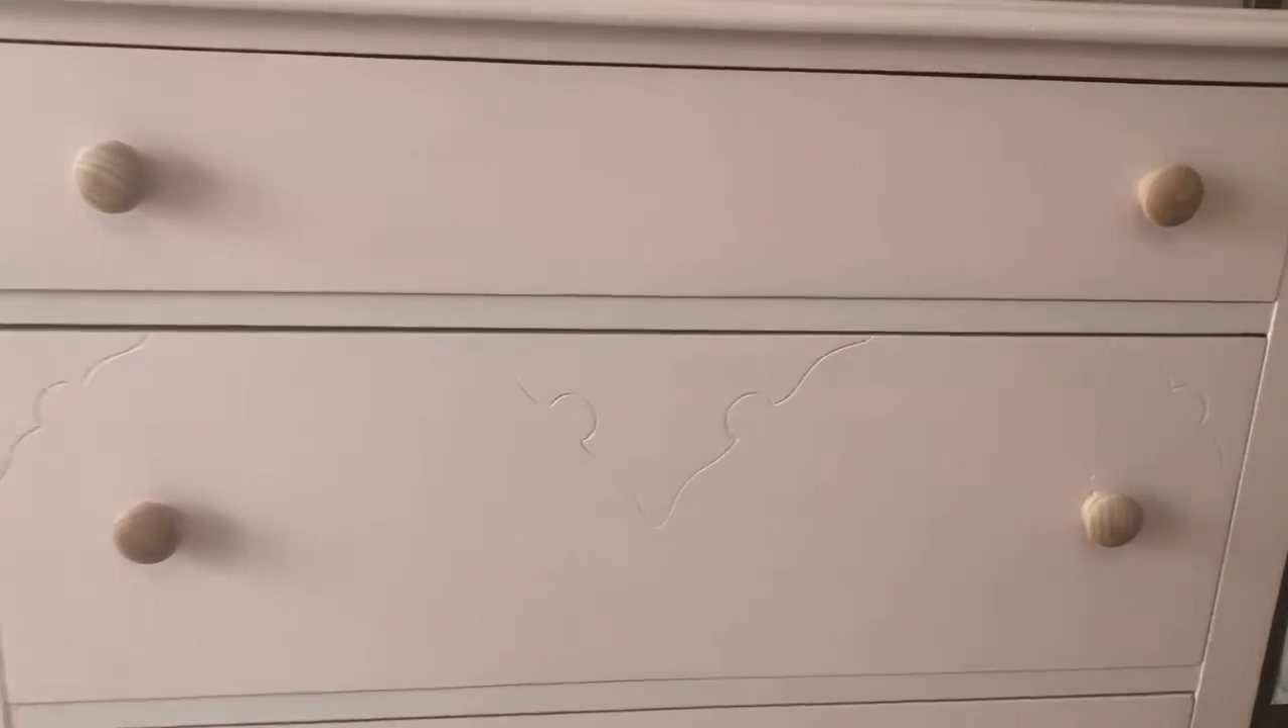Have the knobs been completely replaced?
Yes.